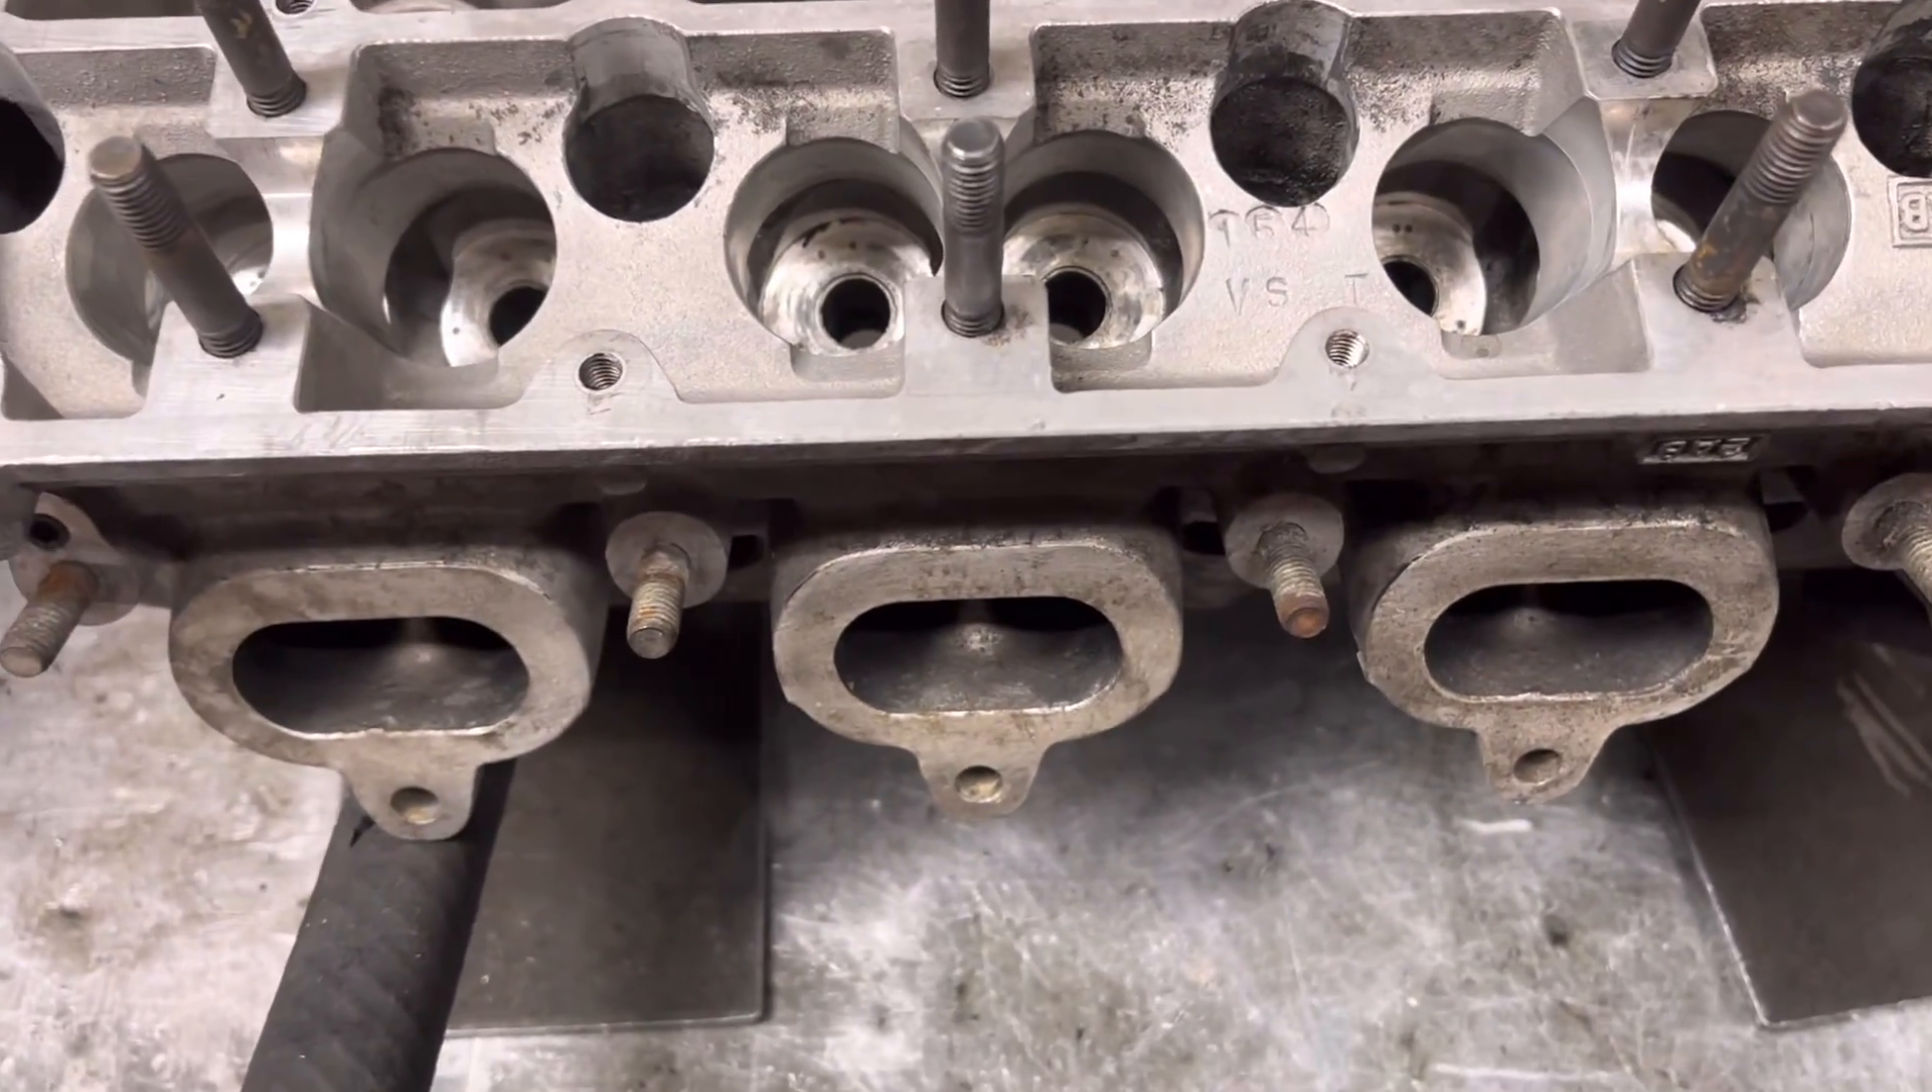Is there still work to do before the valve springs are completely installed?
Yes.